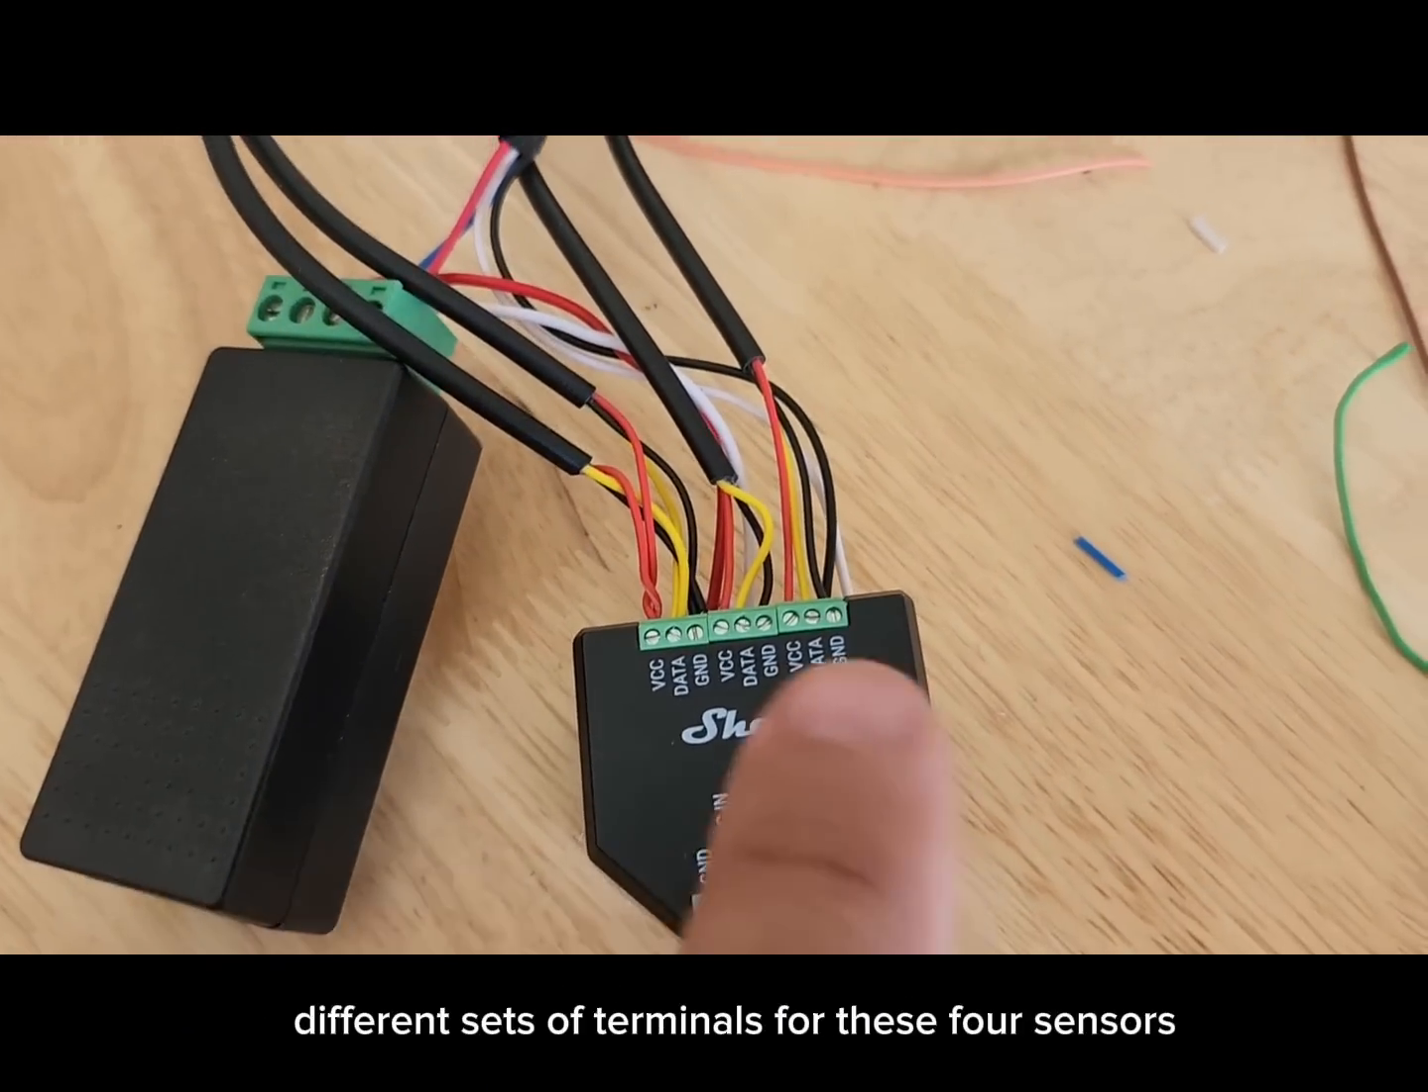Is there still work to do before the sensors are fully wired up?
No.